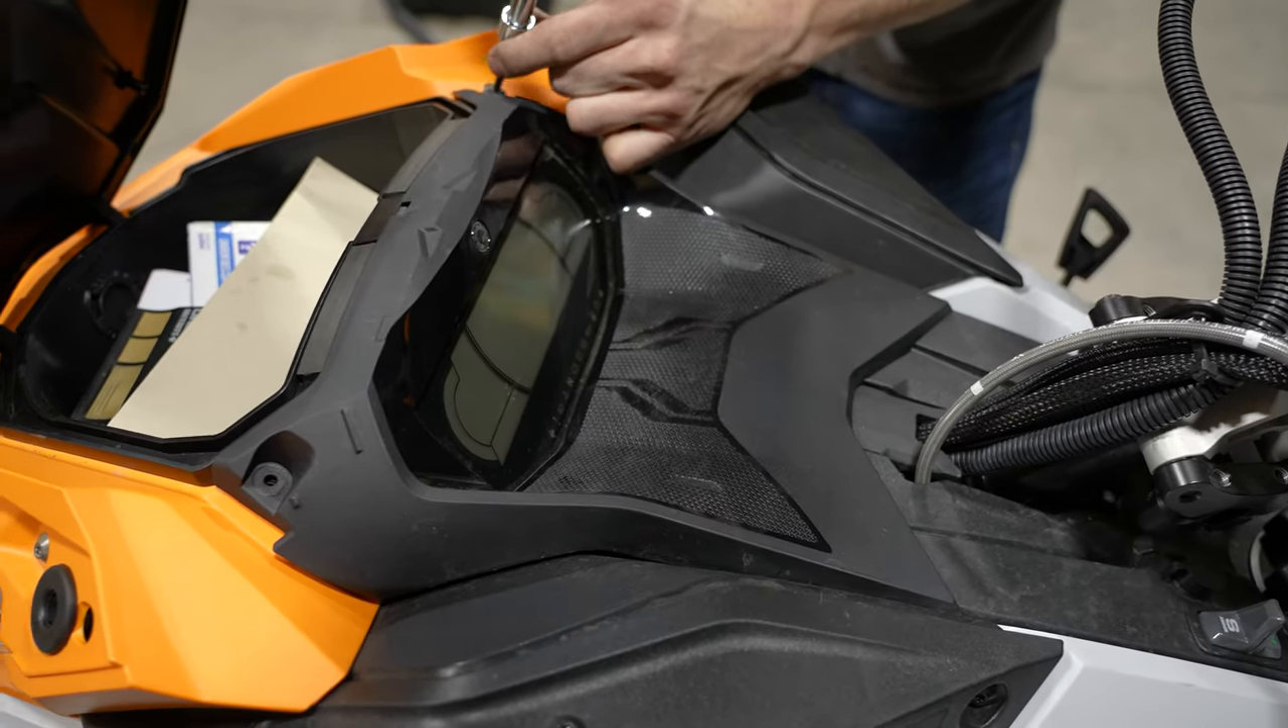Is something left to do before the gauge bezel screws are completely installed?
Yes.